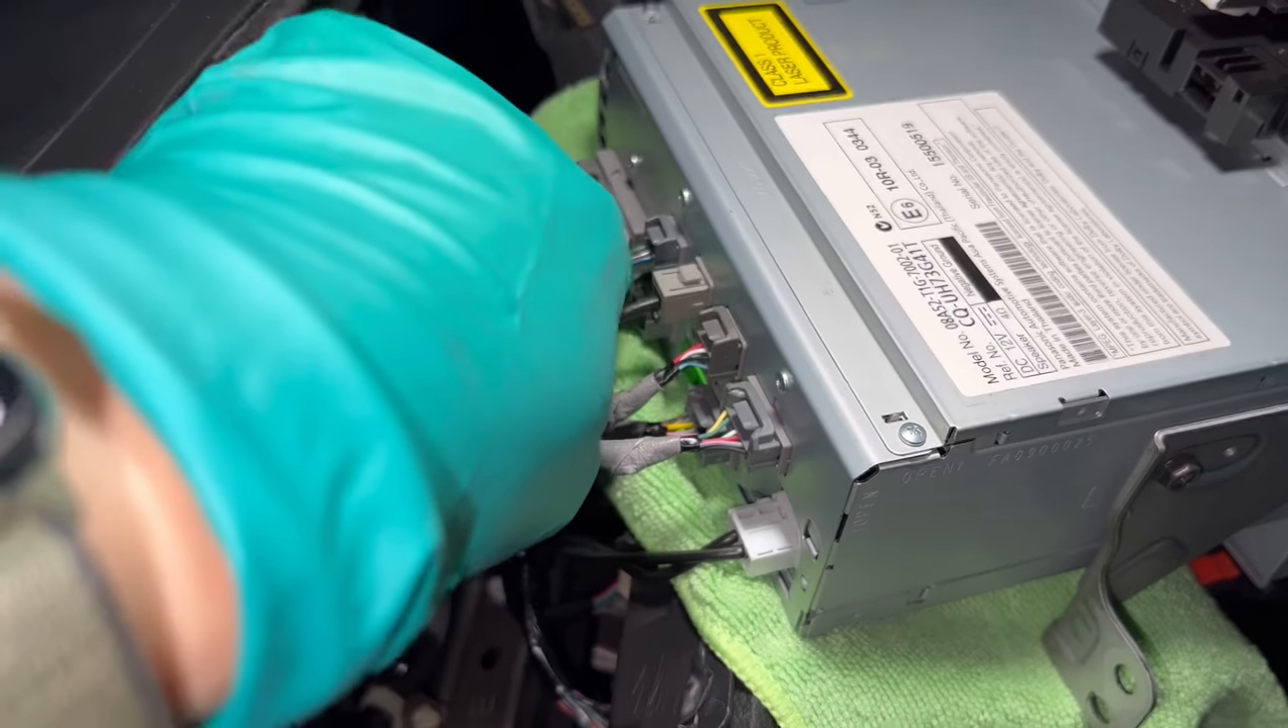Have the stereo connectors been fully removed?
No.